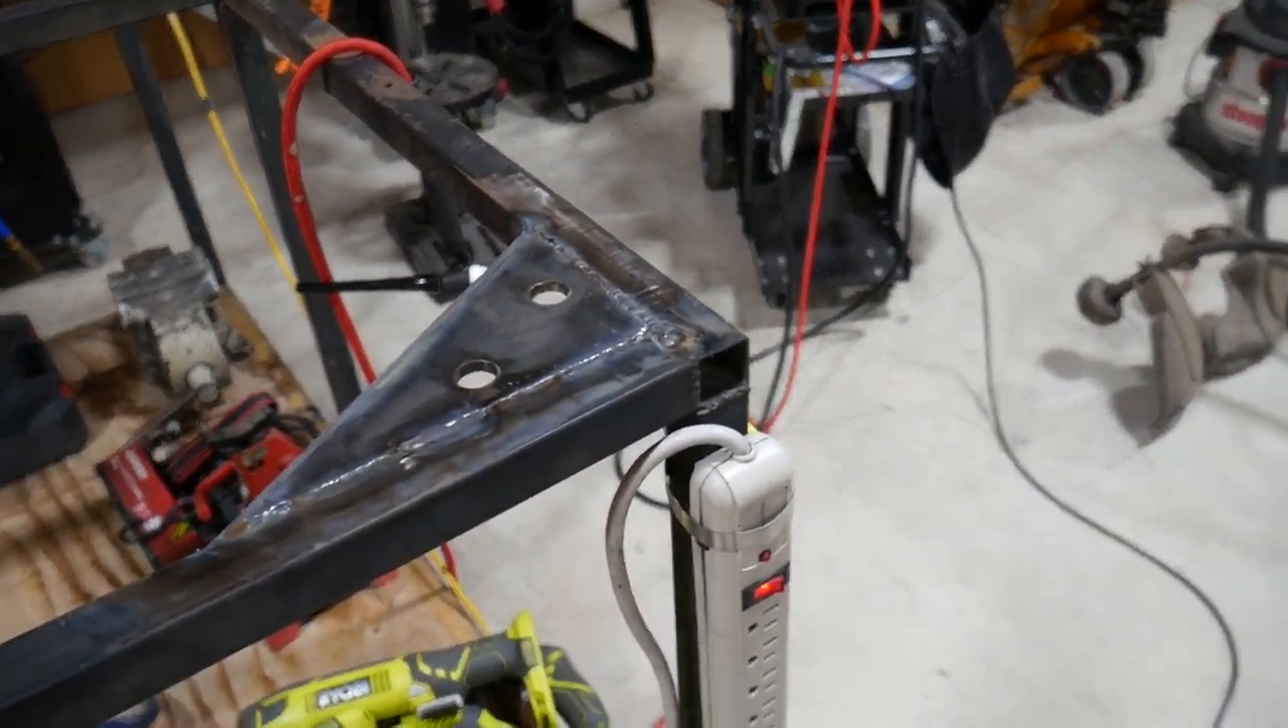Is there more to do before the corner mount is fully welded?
No.